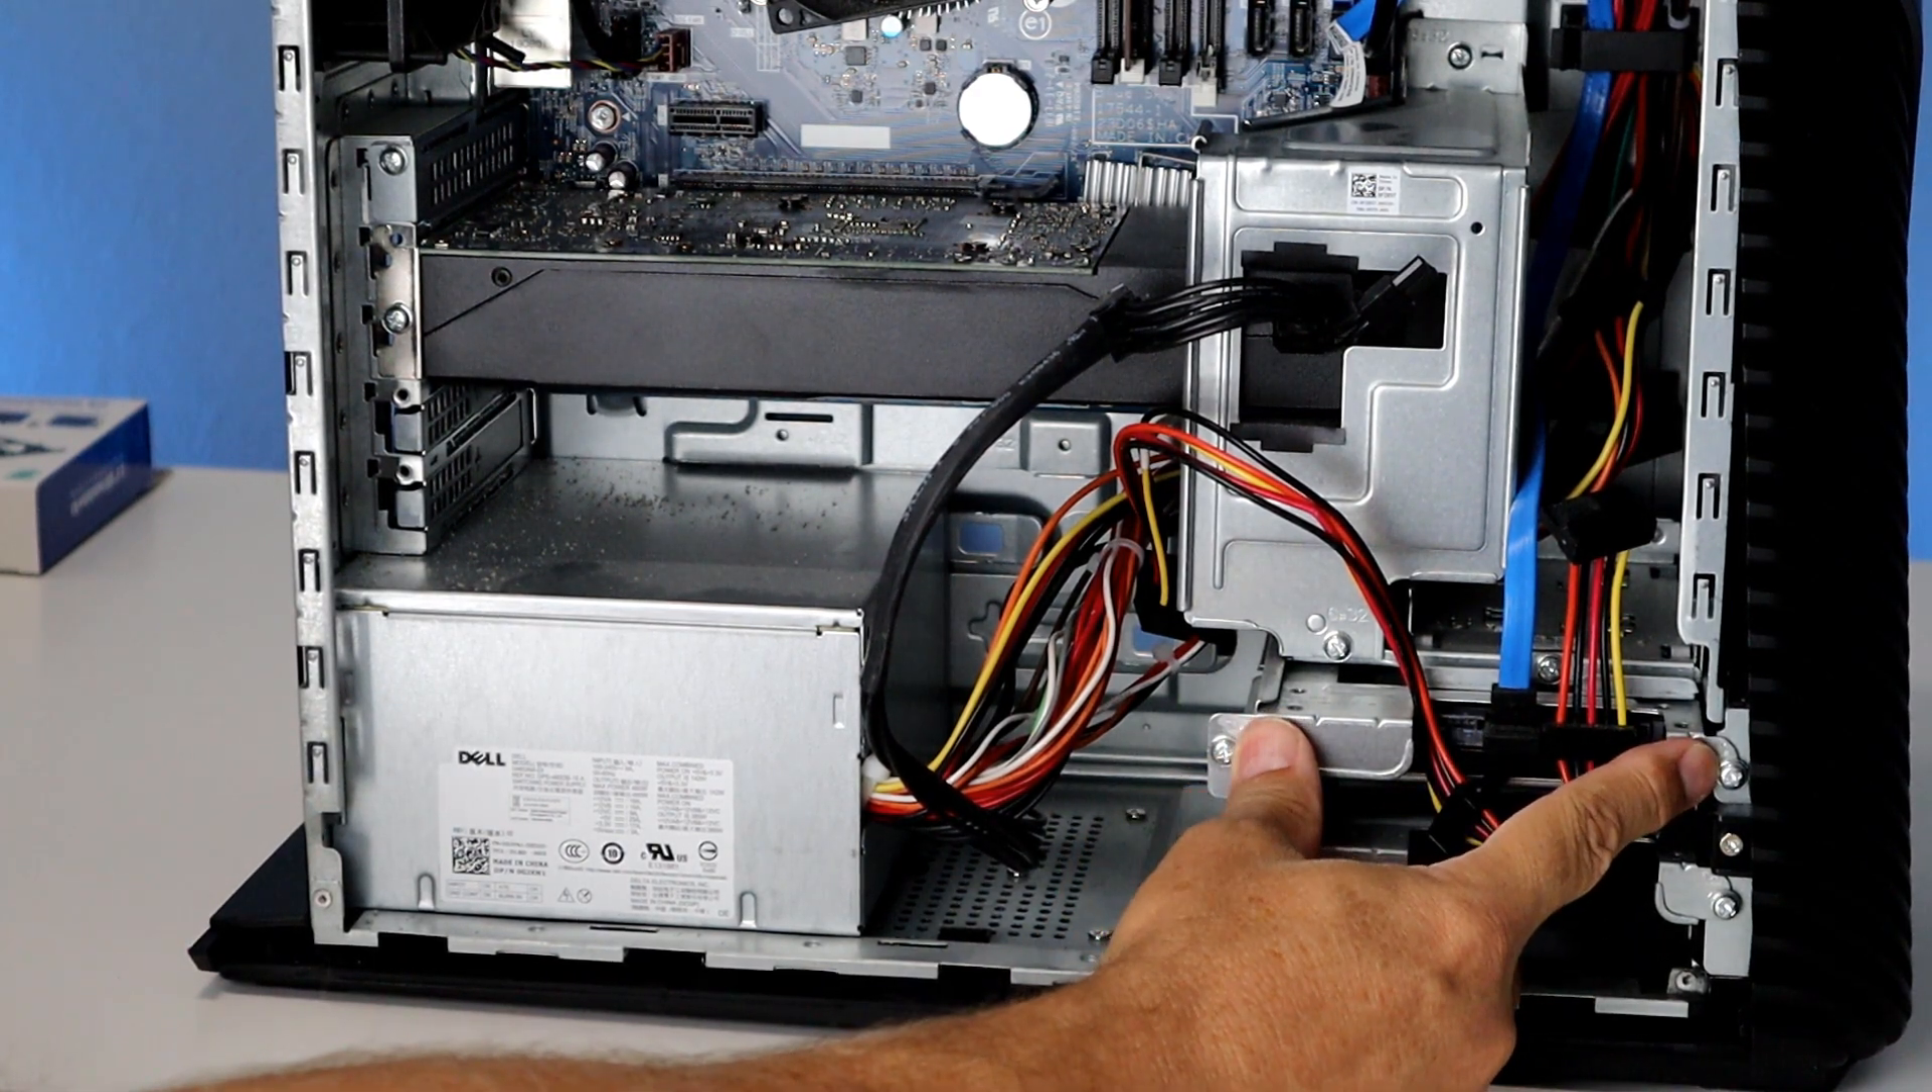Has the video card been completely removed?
No.